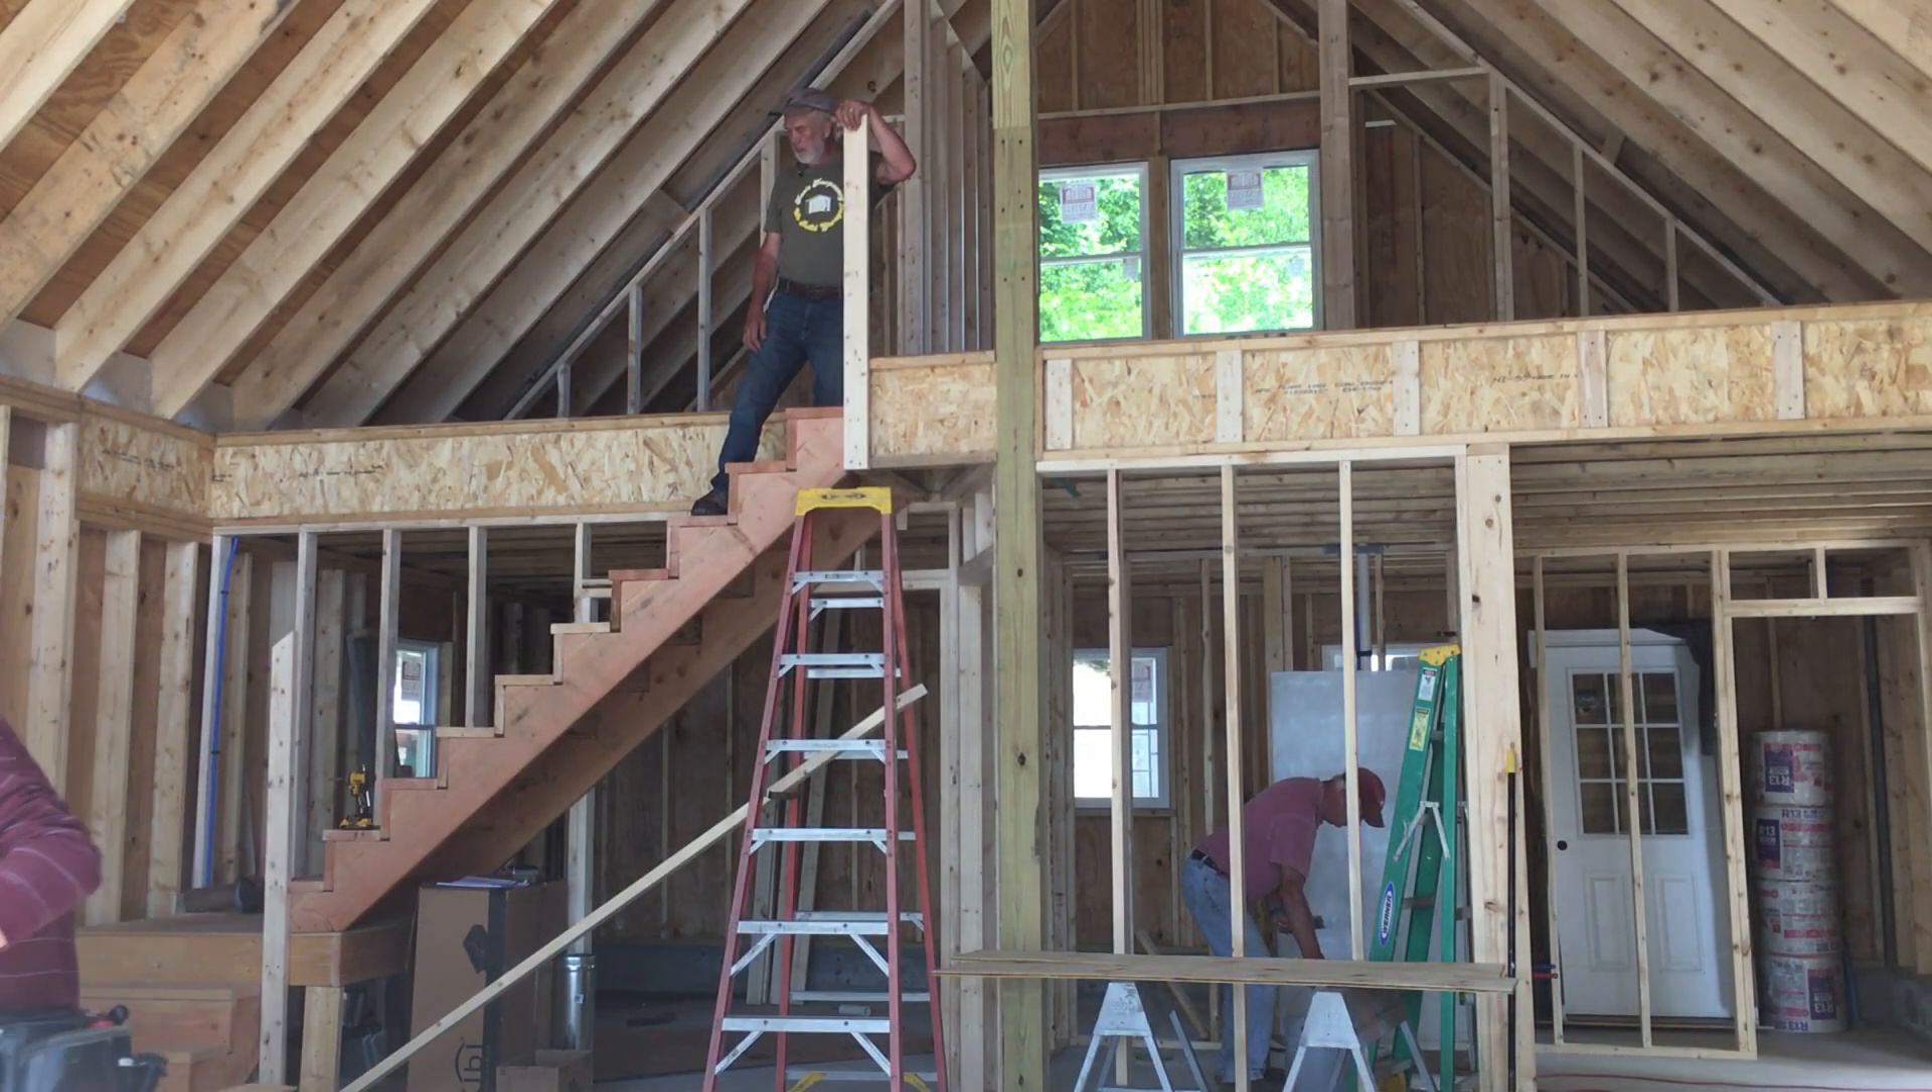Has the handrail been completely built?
No.